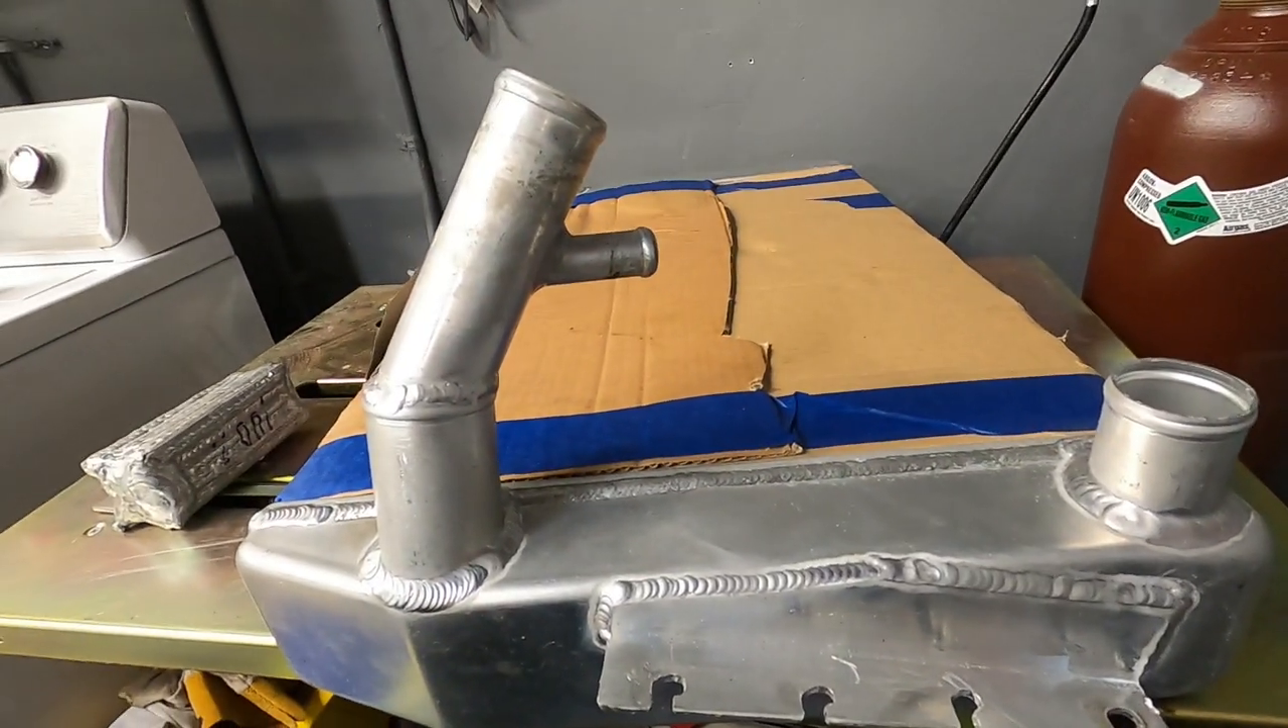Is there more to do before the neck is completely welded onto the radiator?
No.